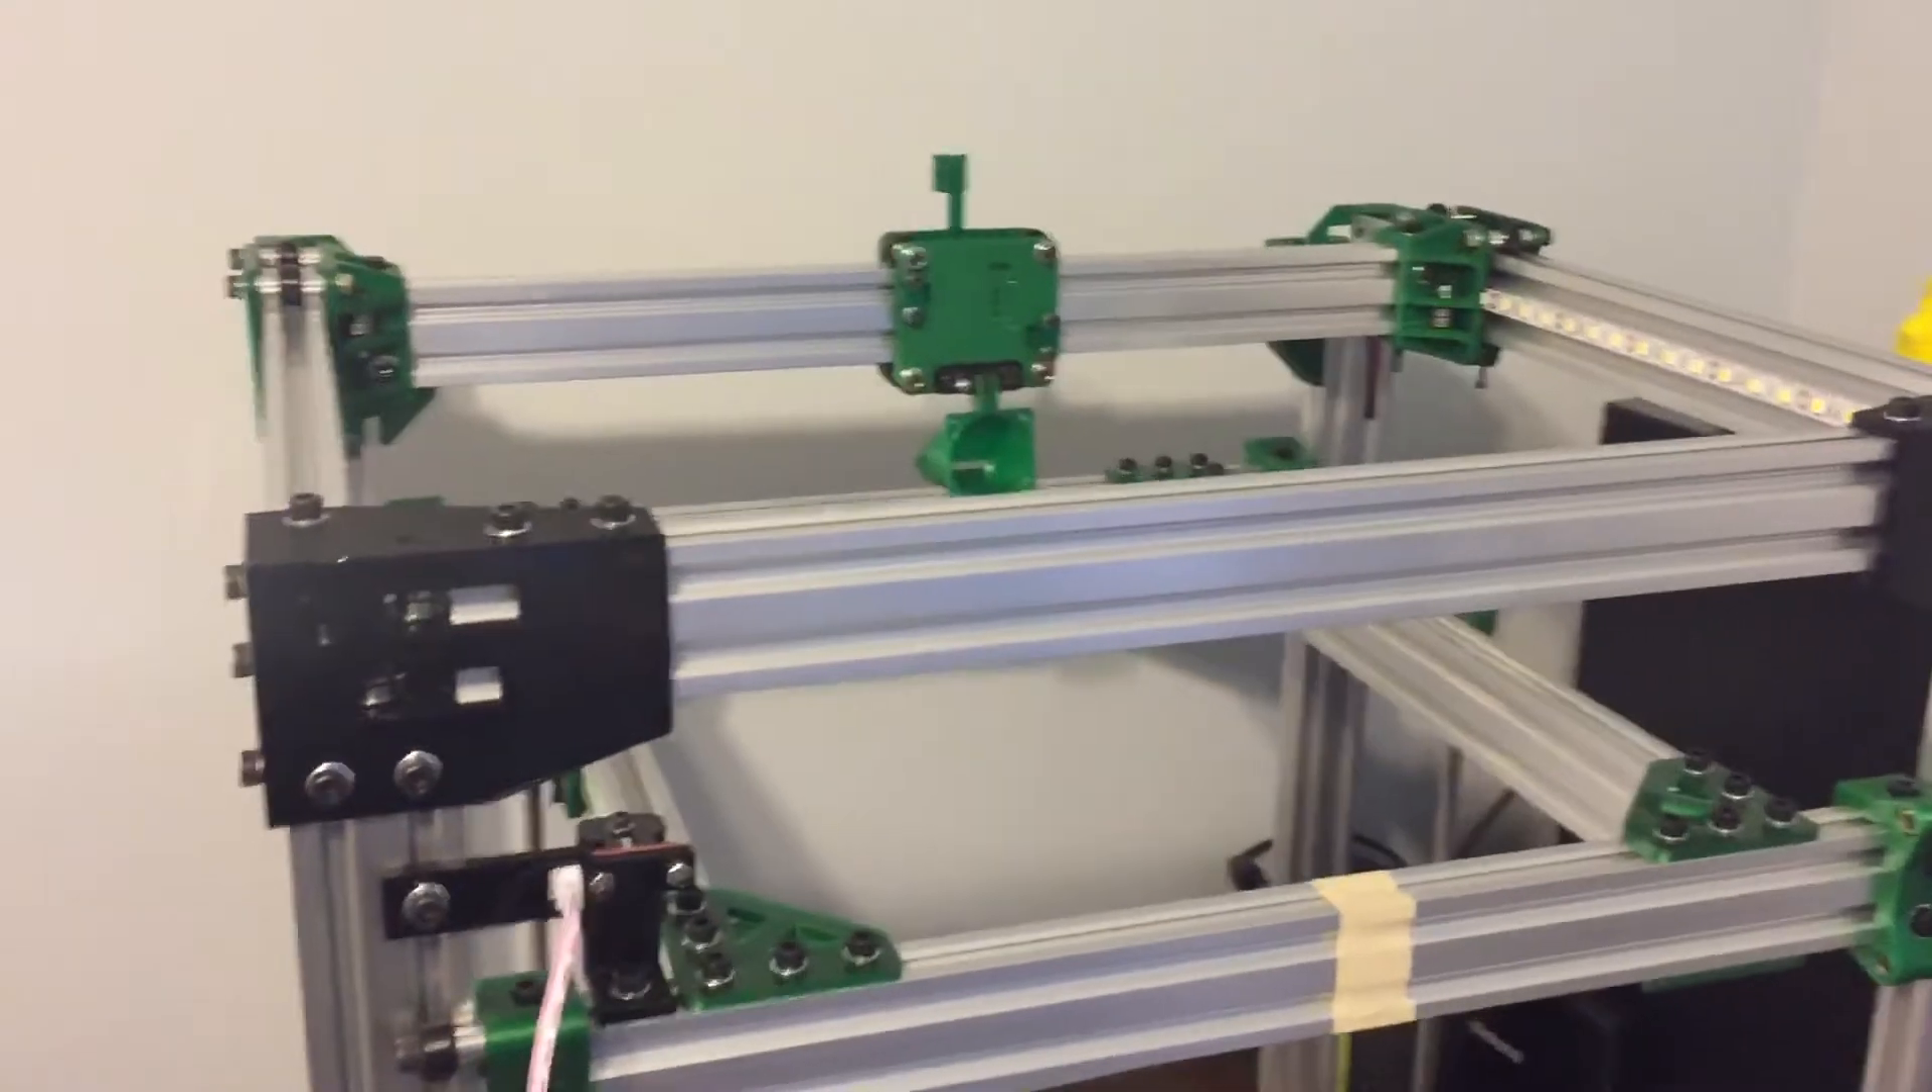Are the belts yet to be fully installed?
Yes.